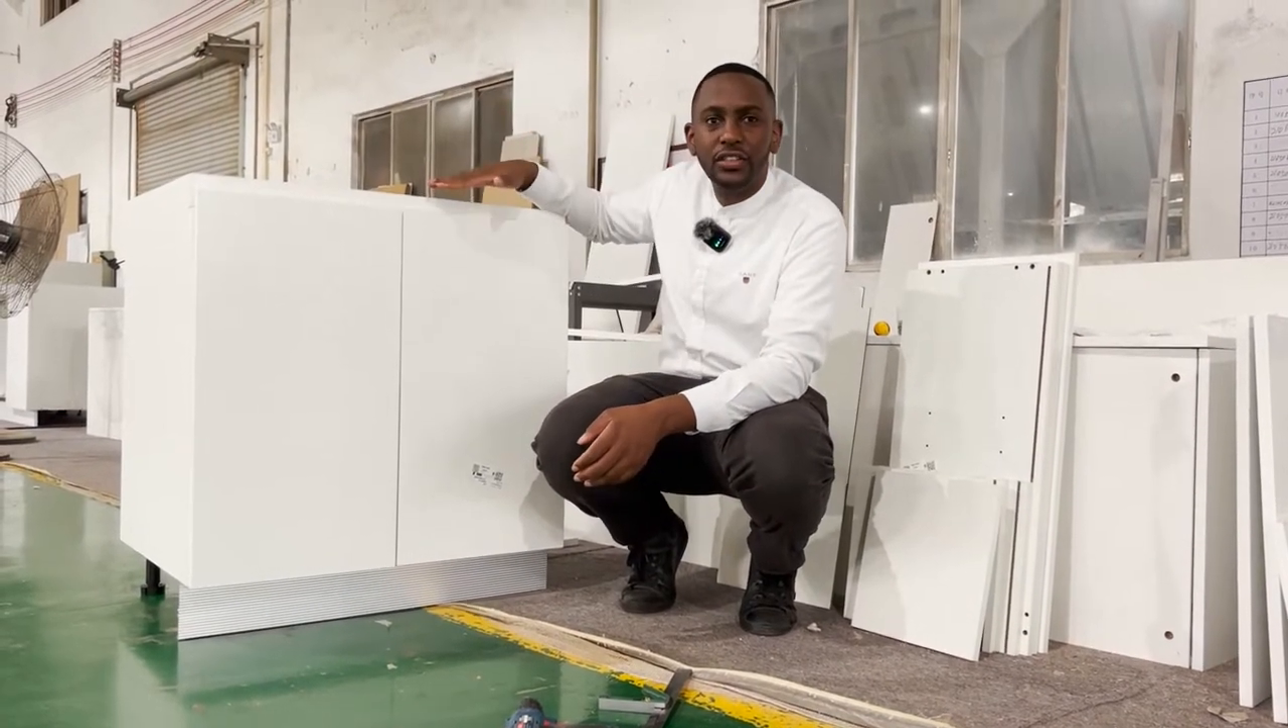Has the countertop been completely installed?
No.